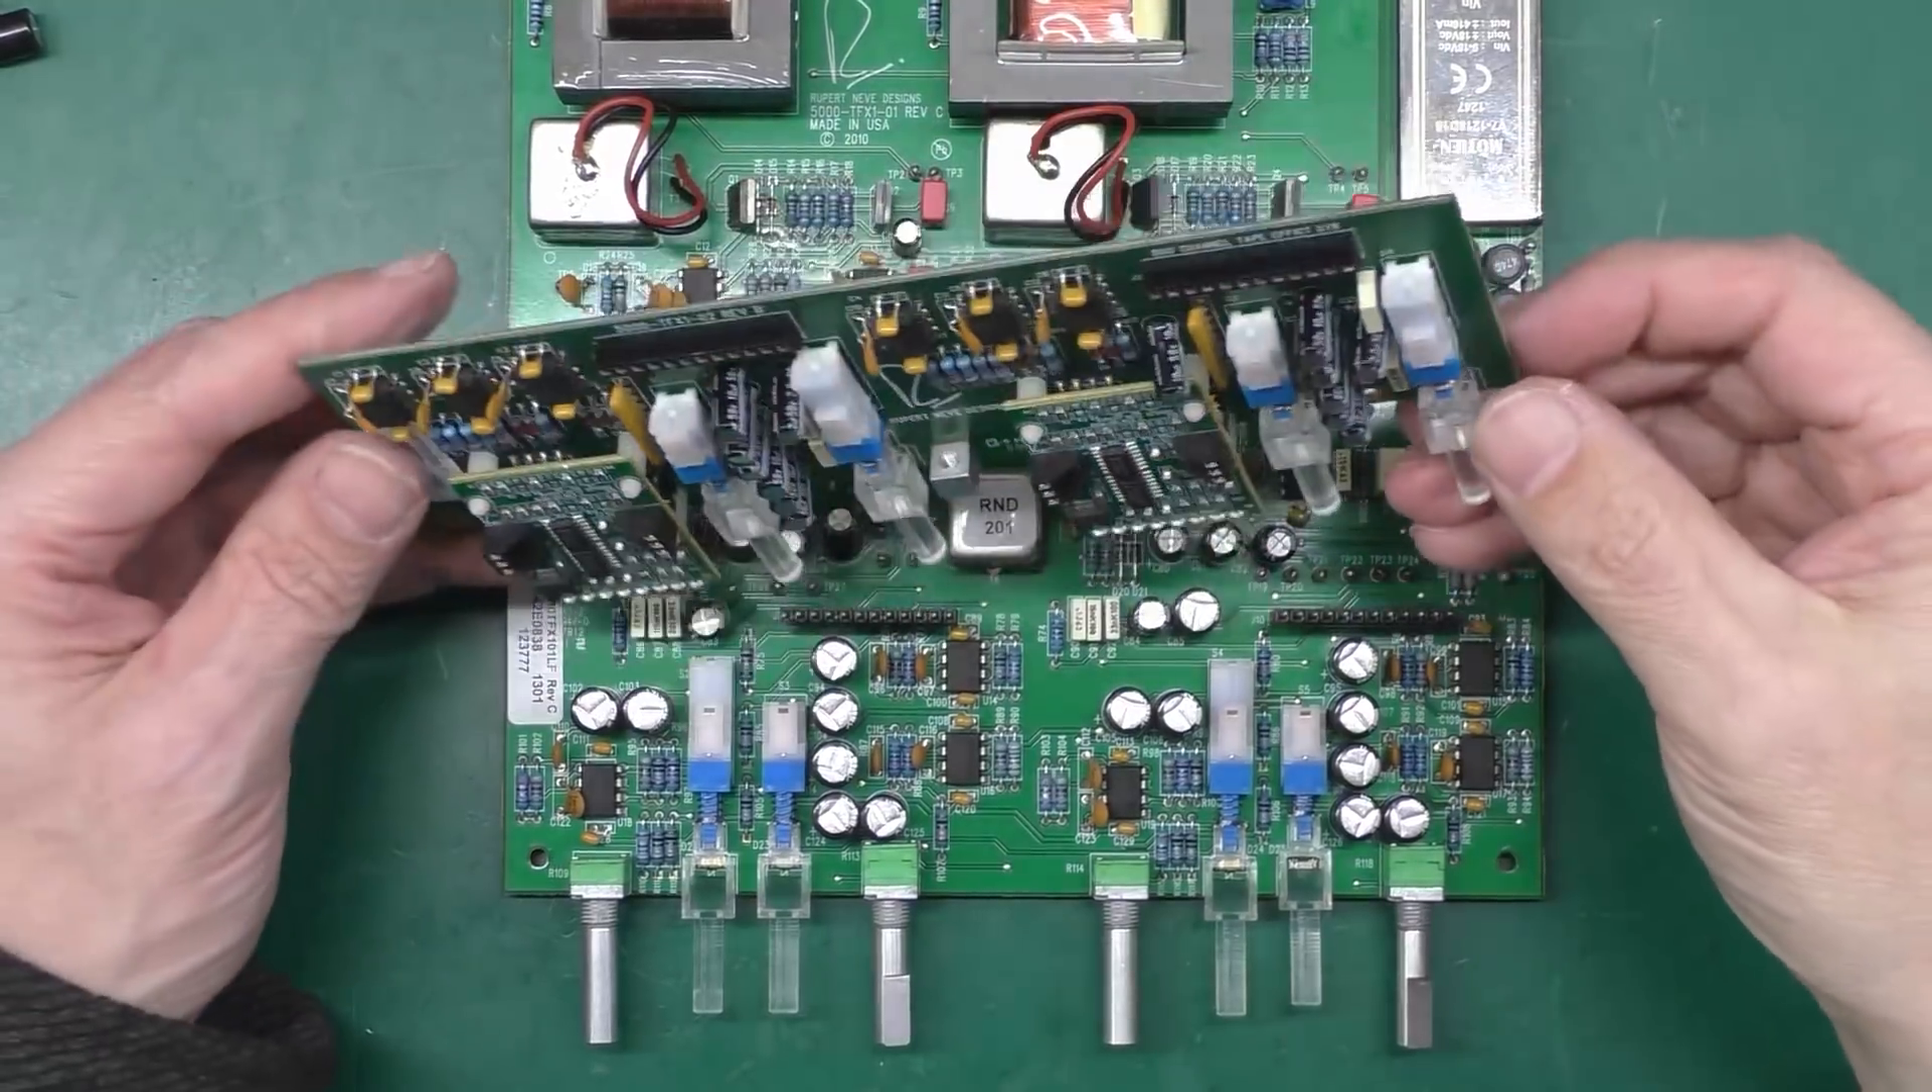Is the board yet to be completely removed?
No.